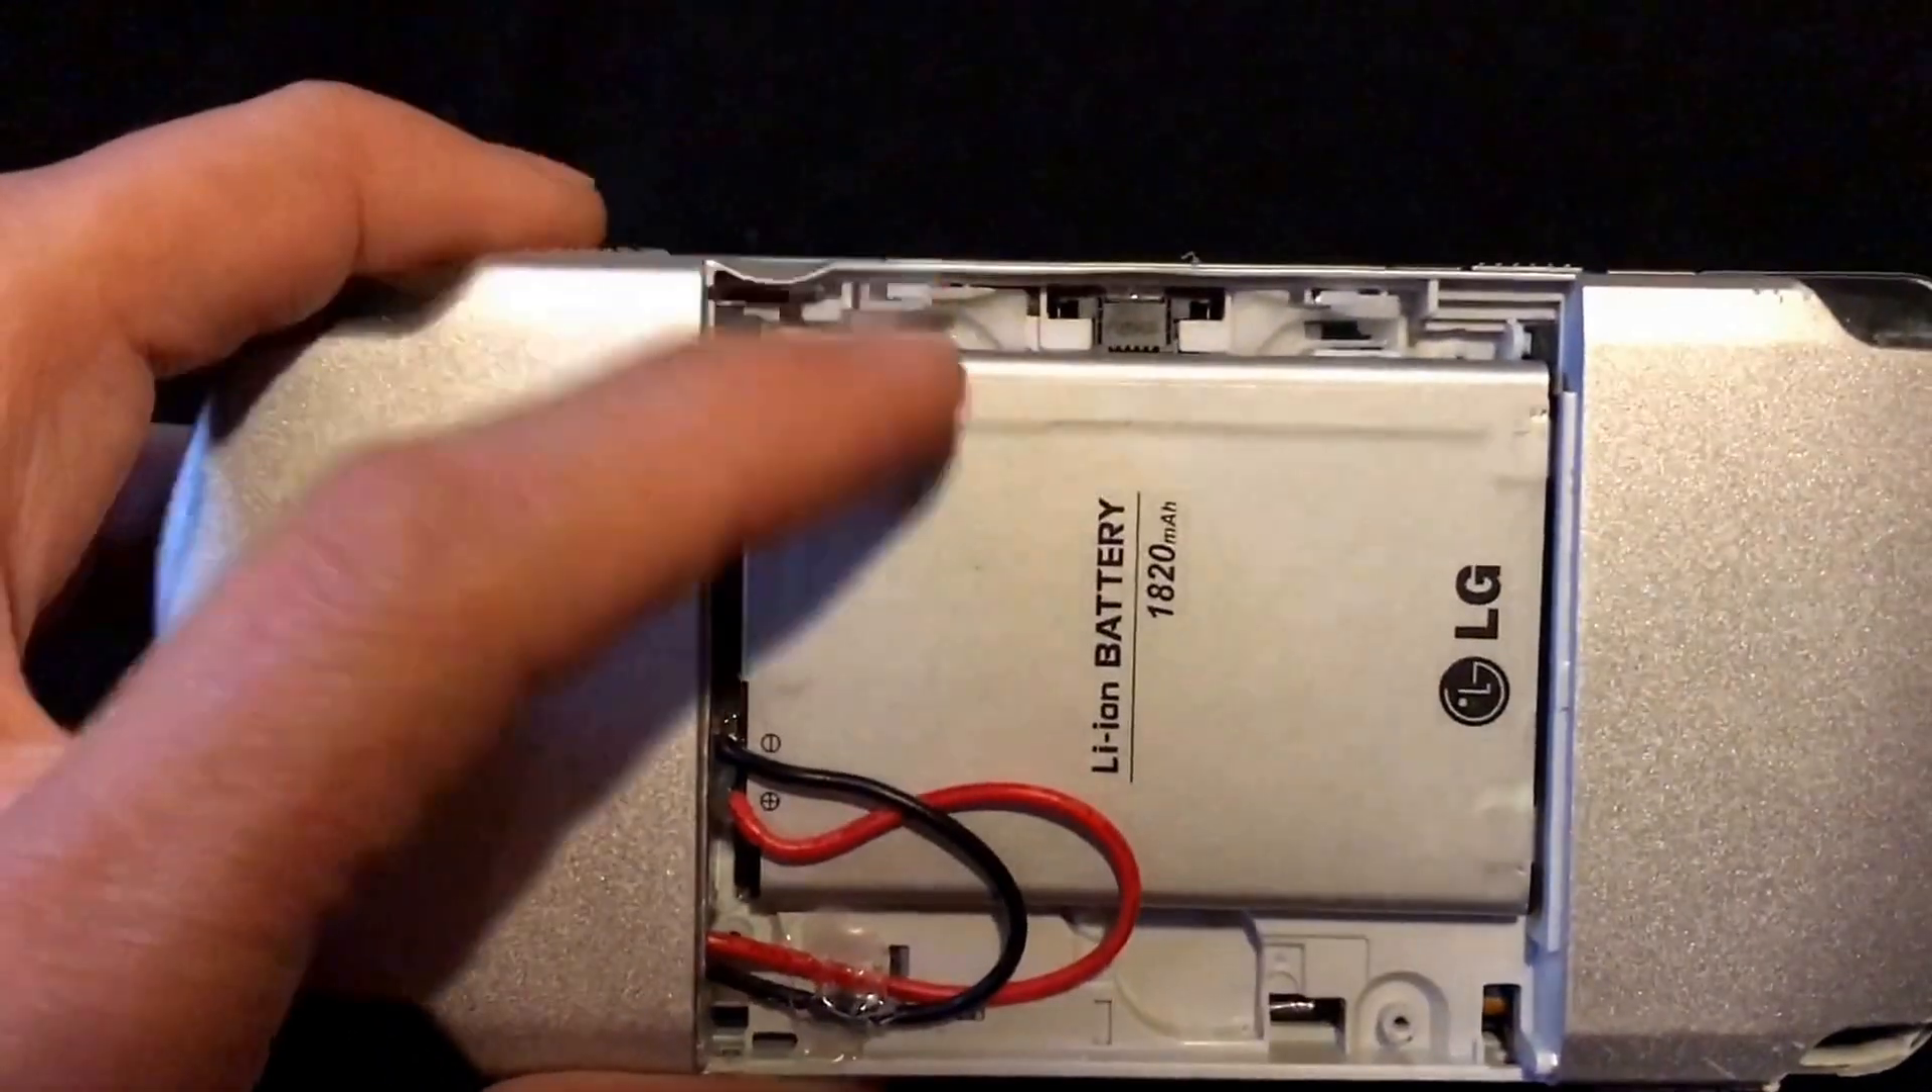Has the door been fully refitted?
No.